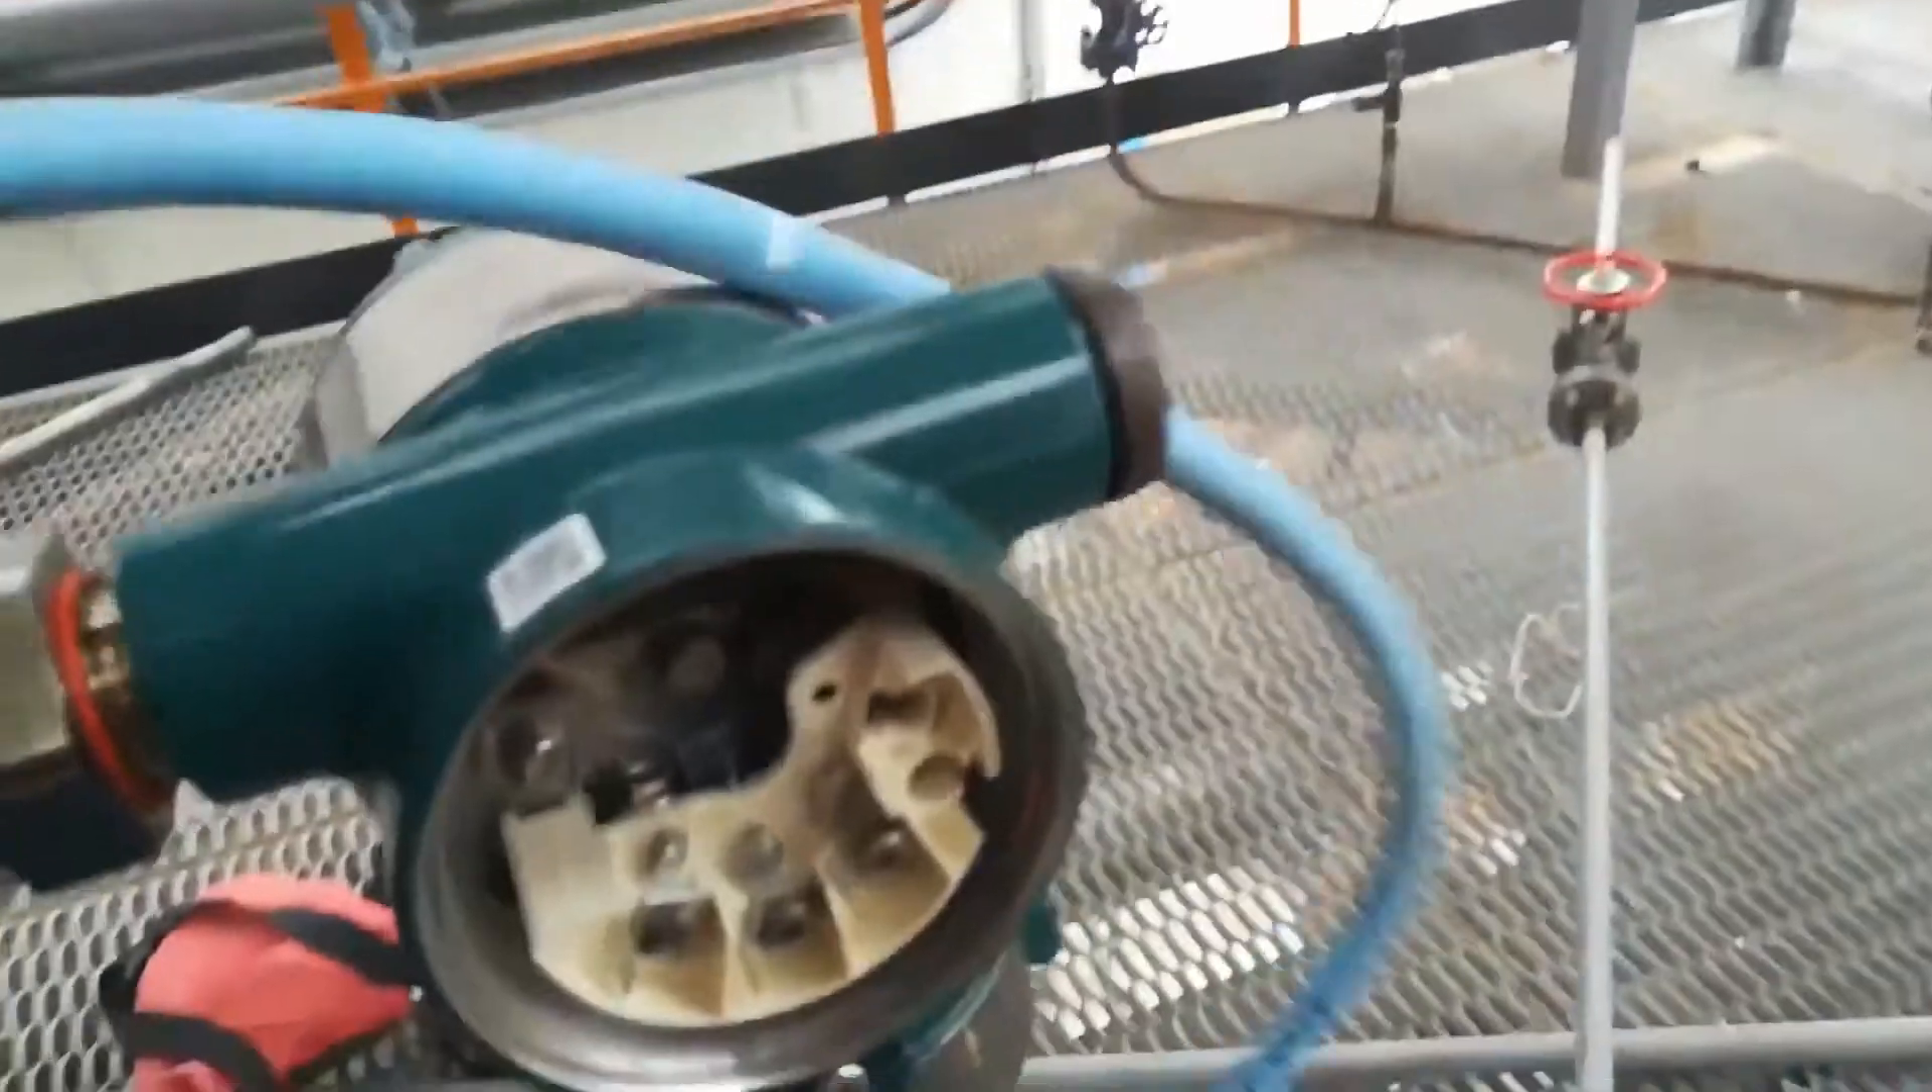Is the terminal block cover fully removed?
Yes.